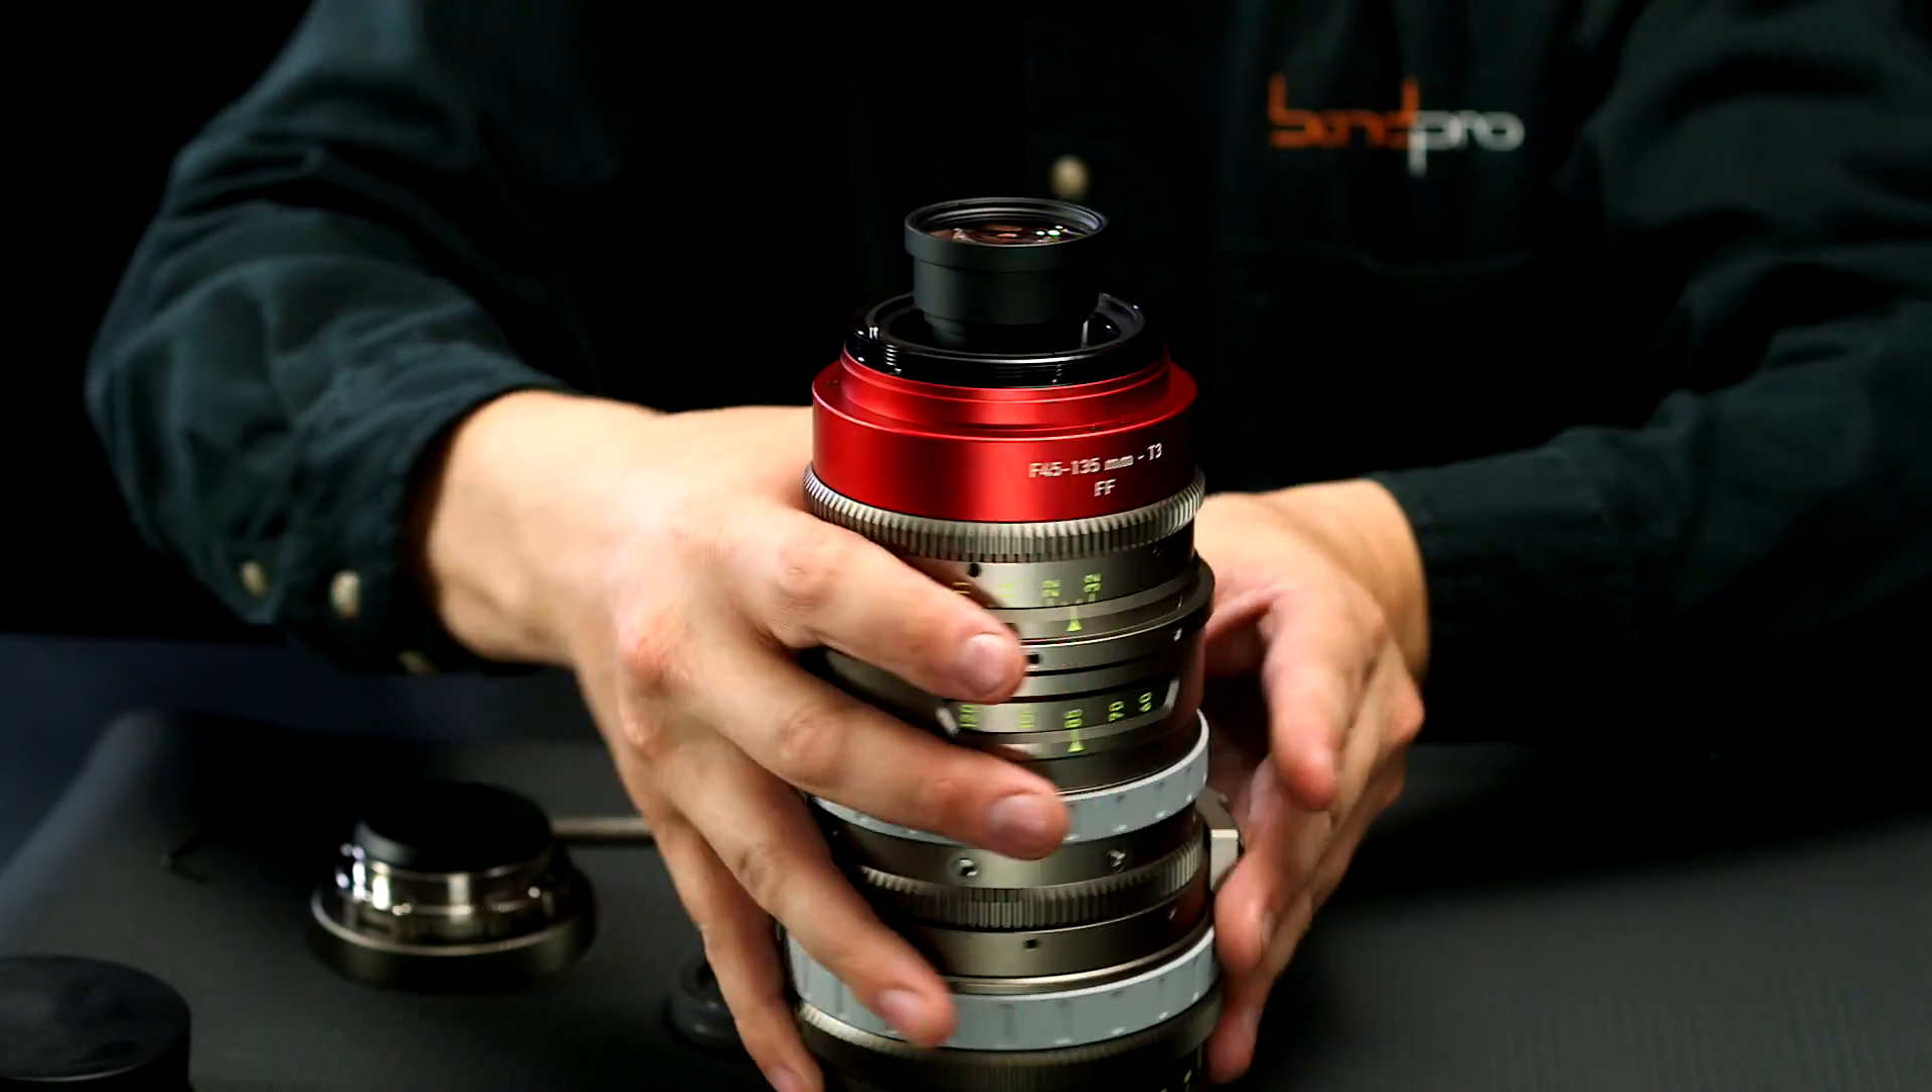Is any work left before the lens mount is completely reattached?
Yes.